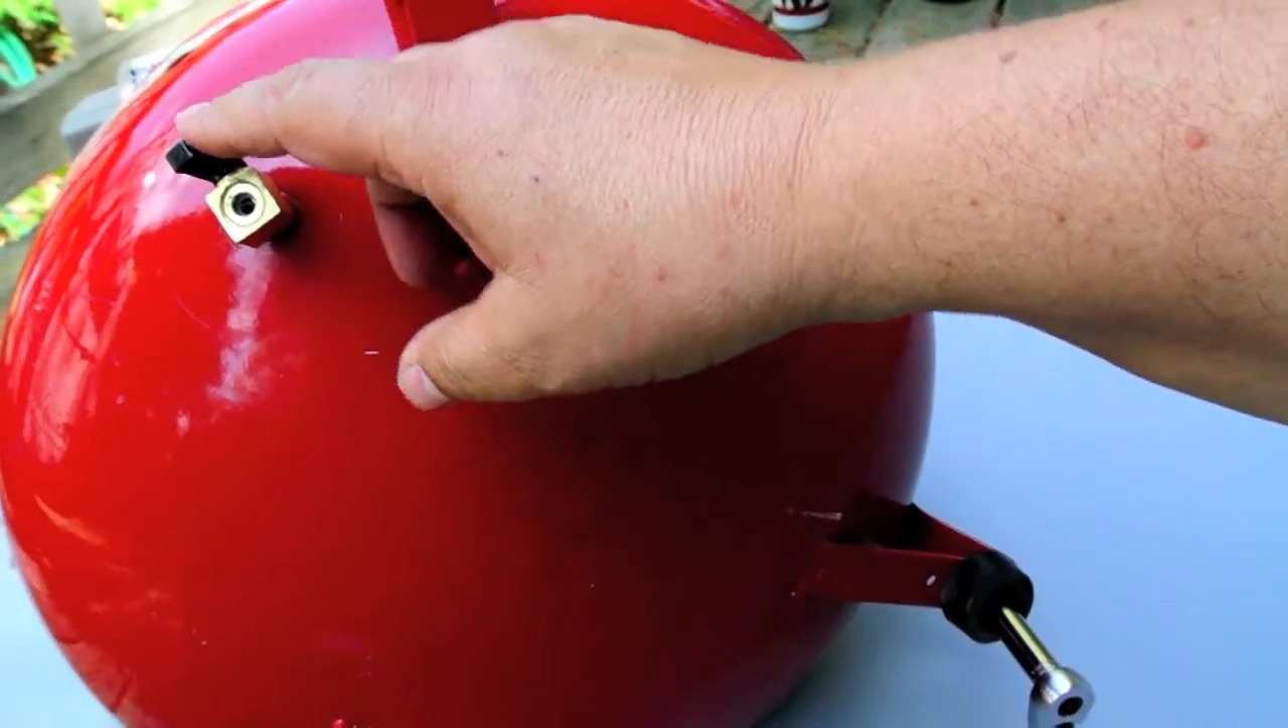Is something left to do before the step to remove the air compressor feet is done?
Yes.